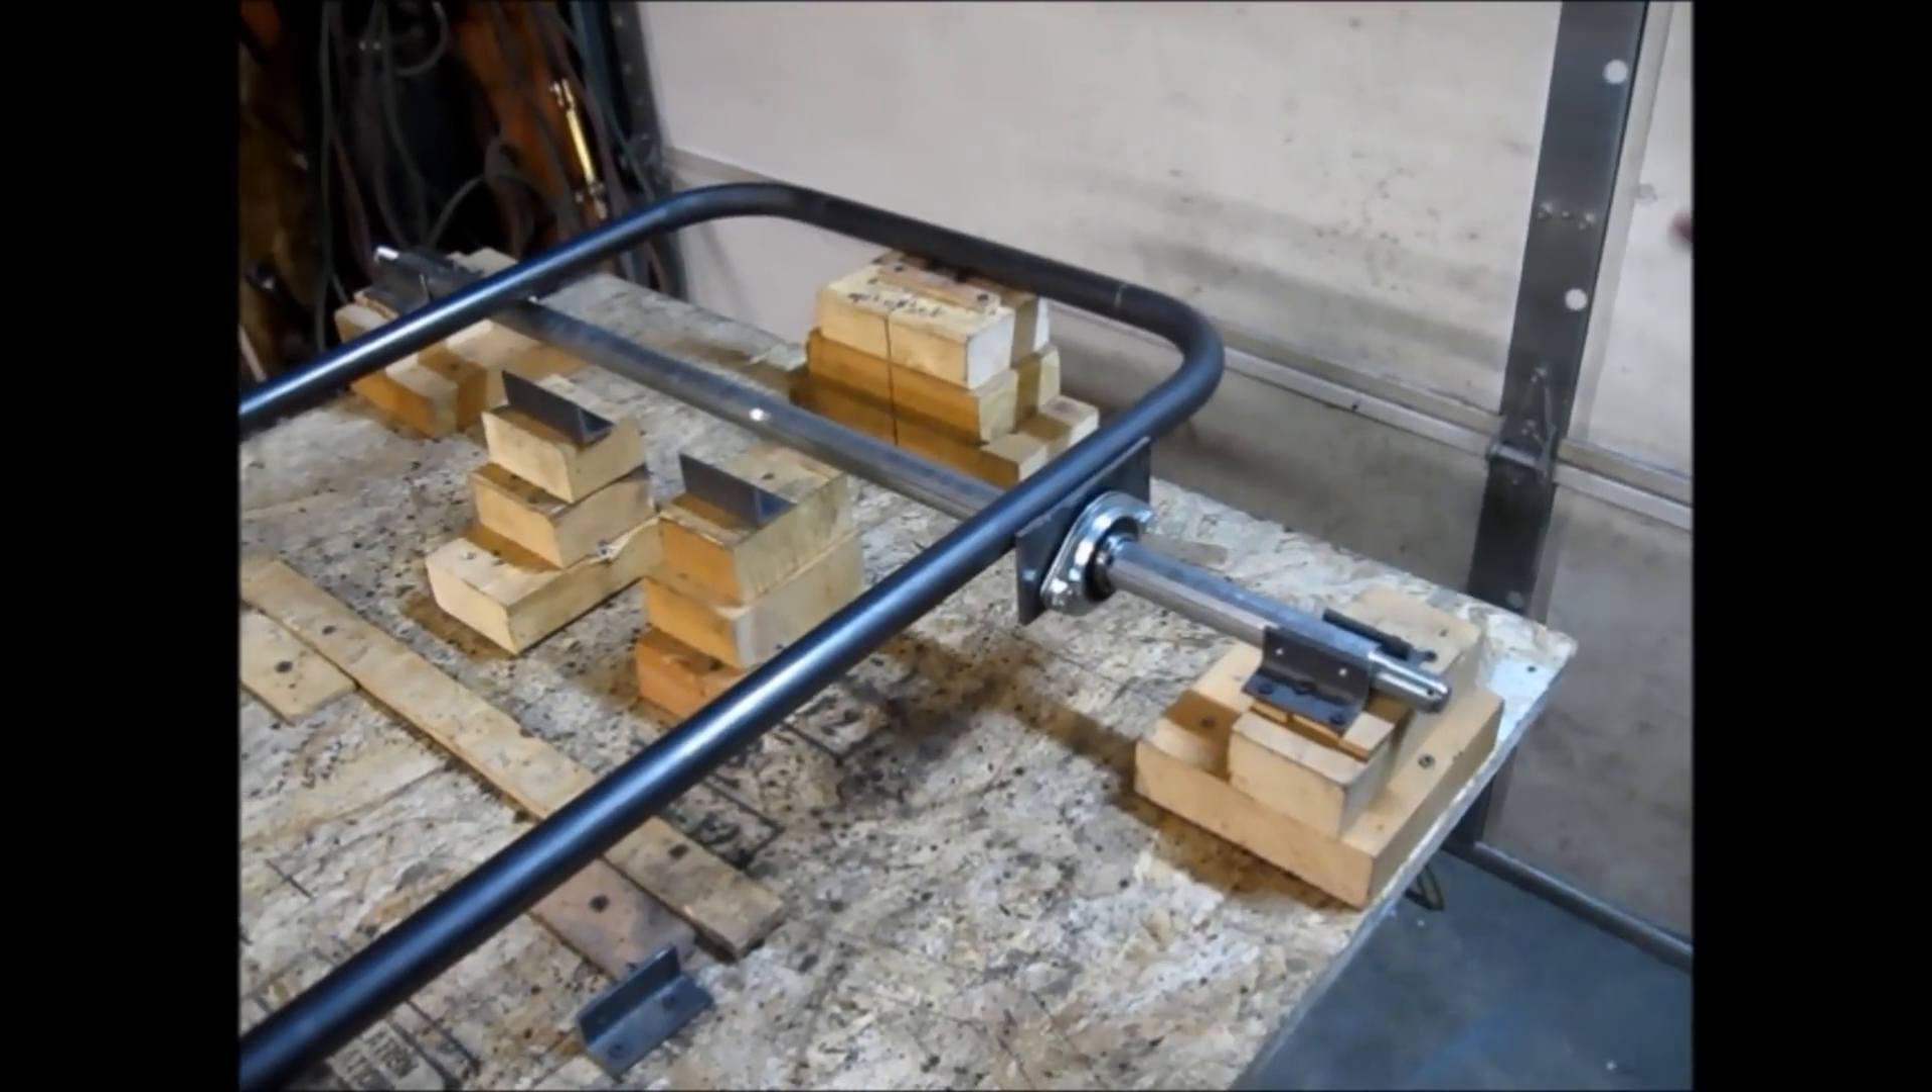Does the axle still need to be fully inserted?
No.